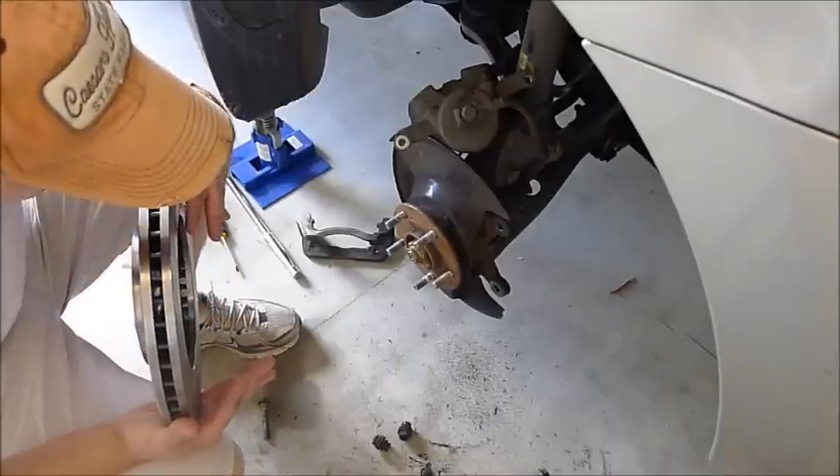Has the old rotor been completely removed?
Yes.